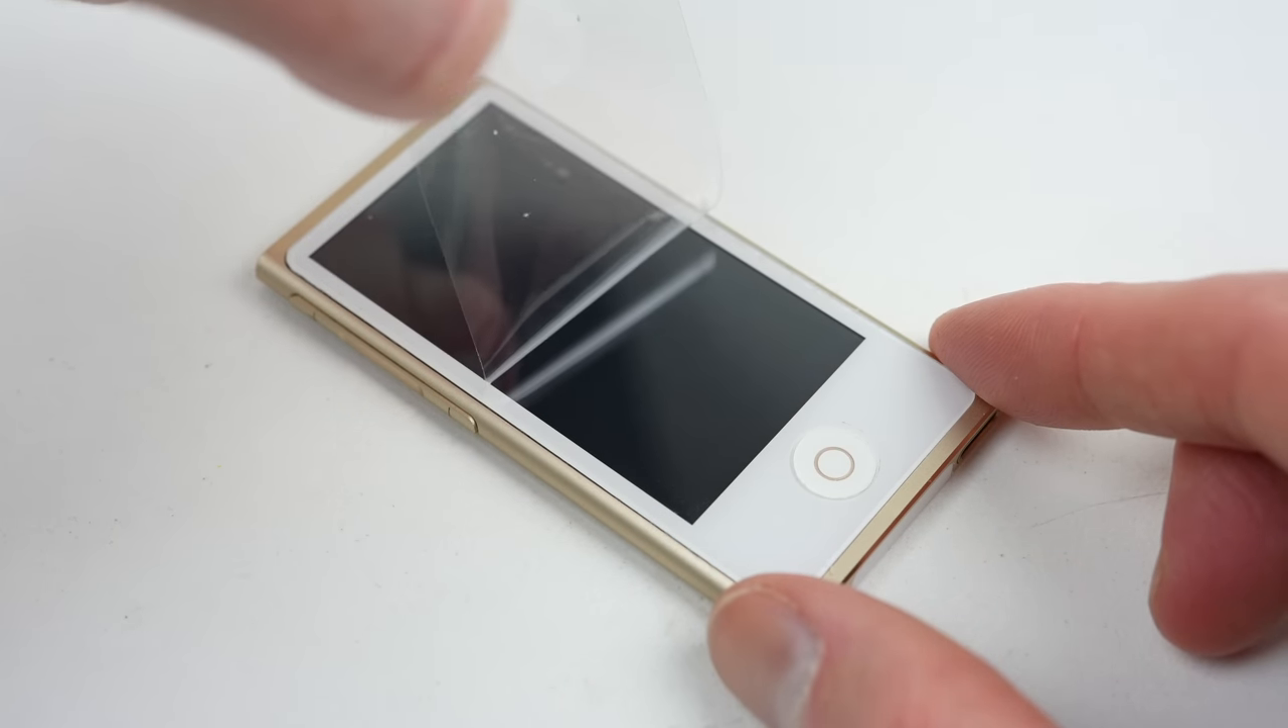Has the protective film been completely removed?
No.